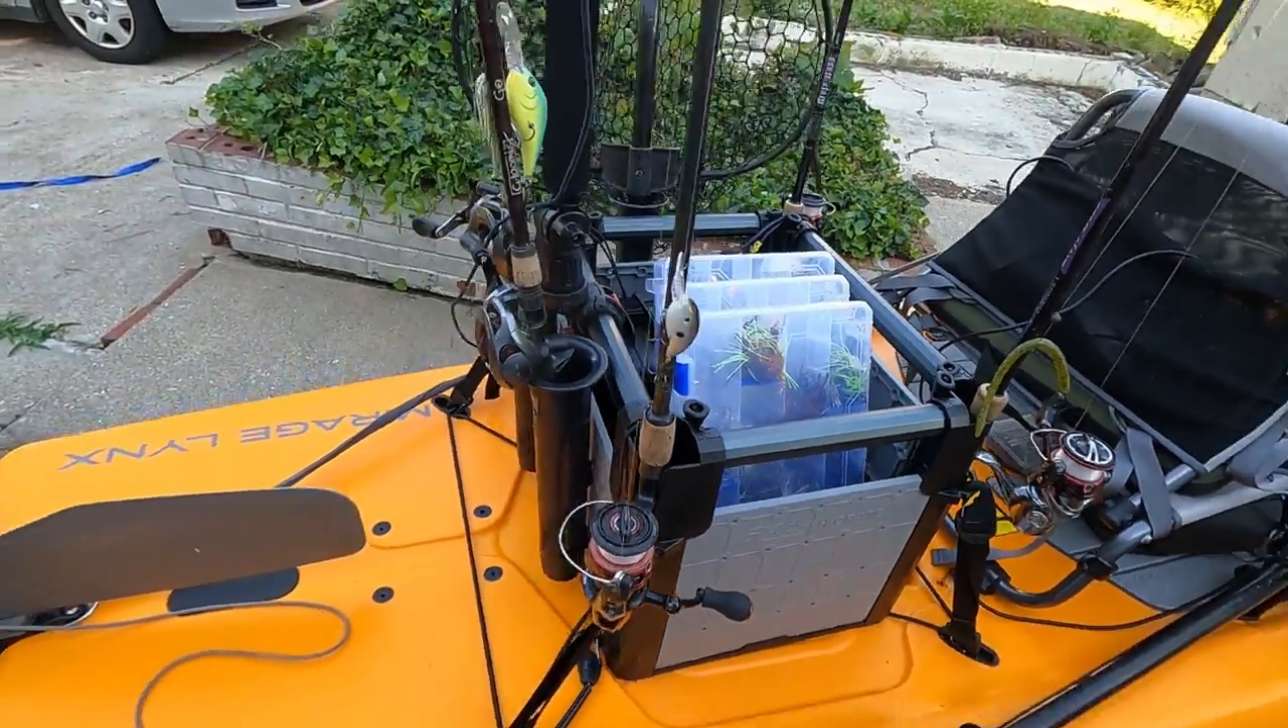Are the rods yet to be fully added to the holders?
No.